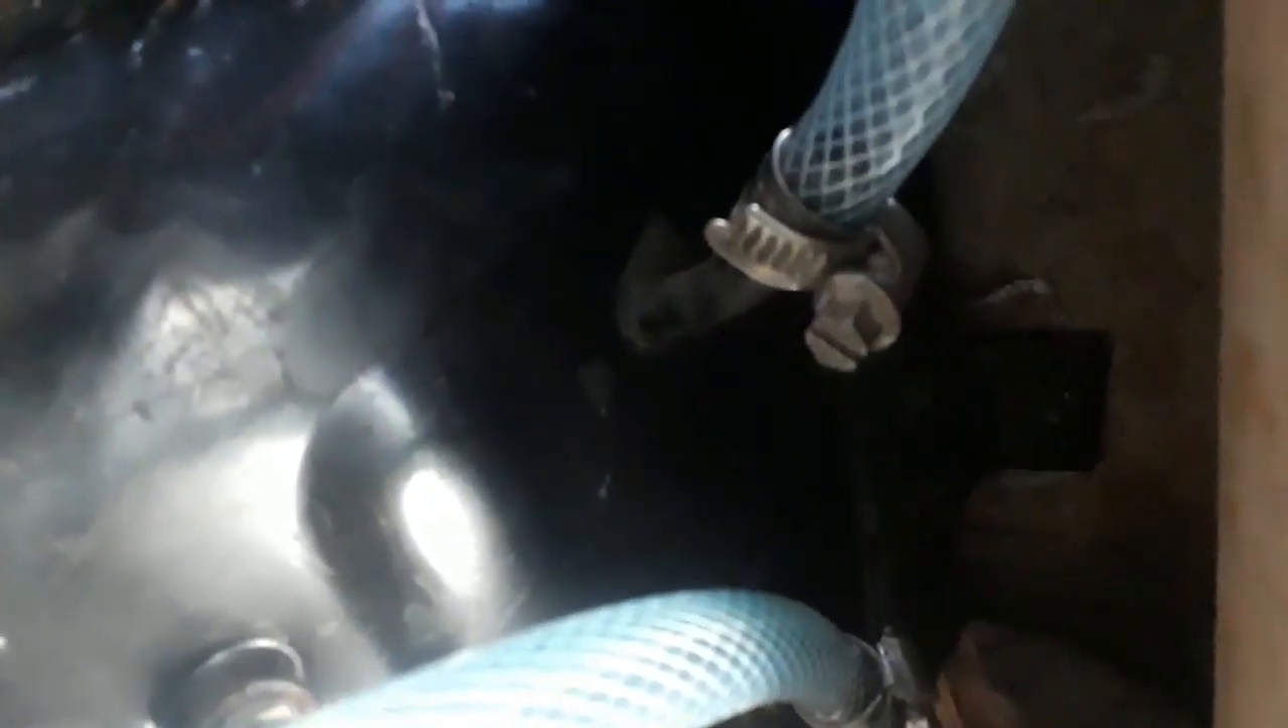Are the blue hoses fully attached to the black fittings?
Yes.